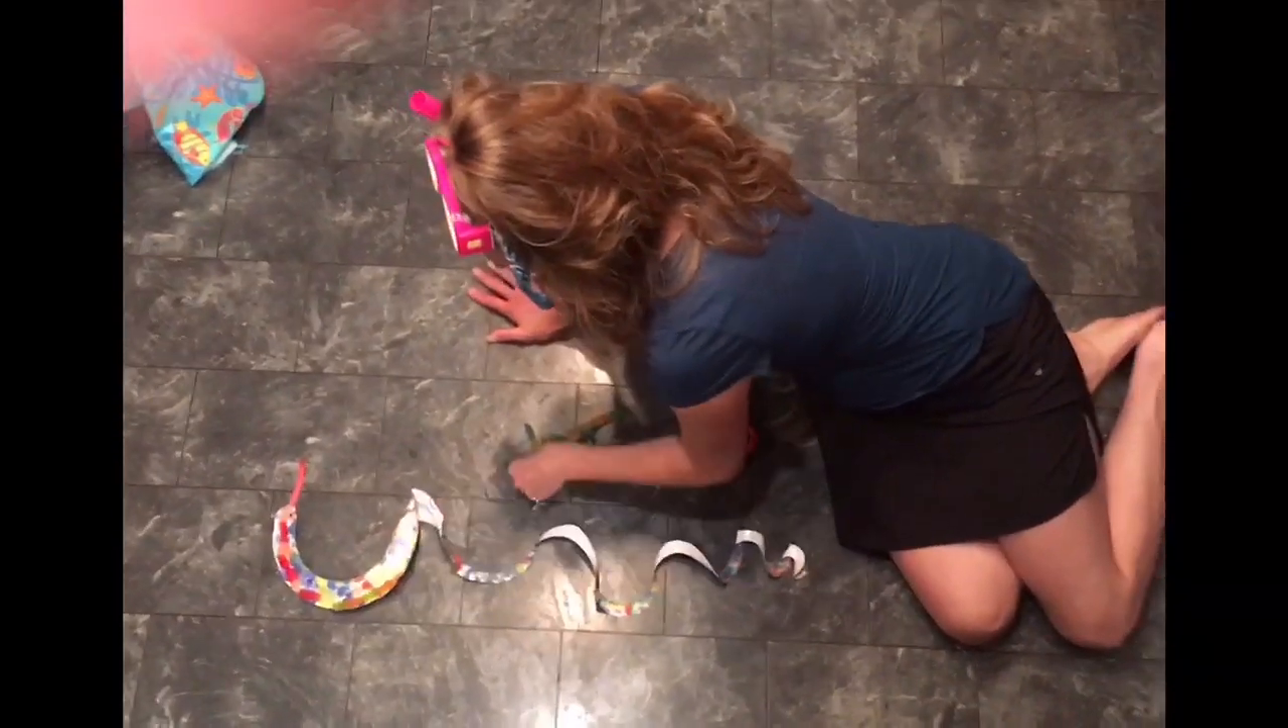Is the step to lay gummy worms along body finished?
No.